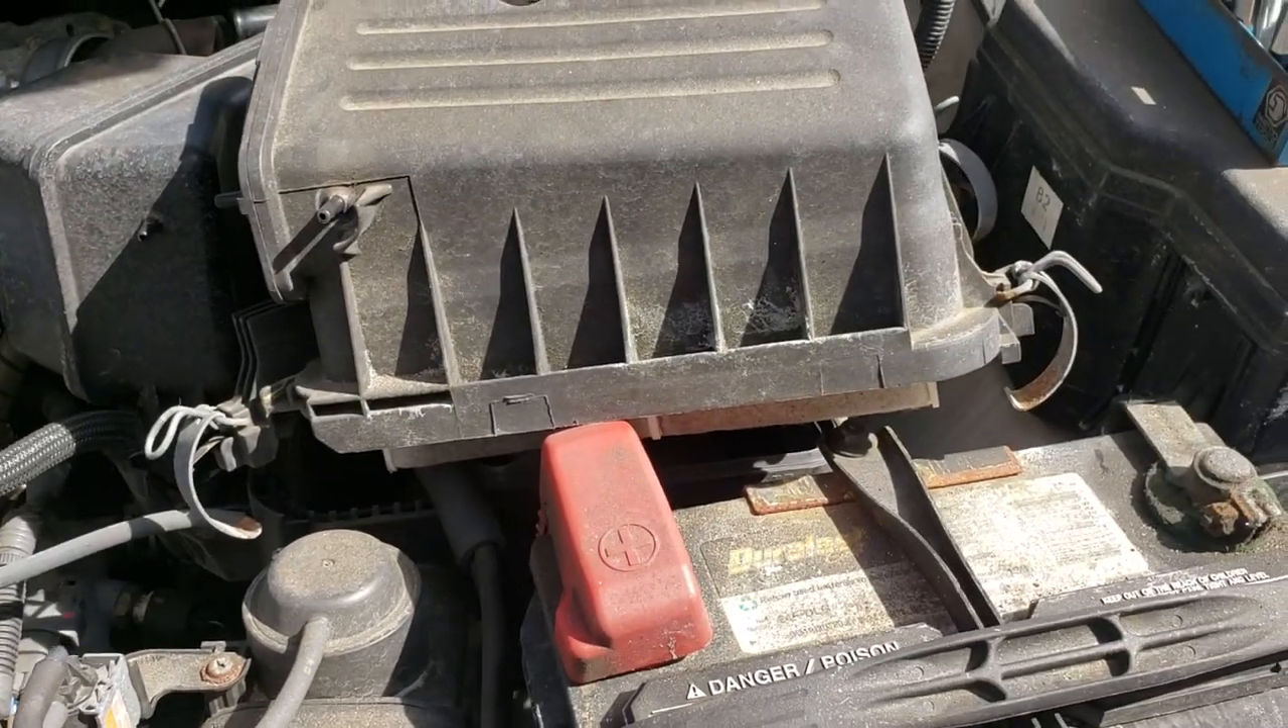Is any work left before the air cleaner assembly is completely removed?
Yes.